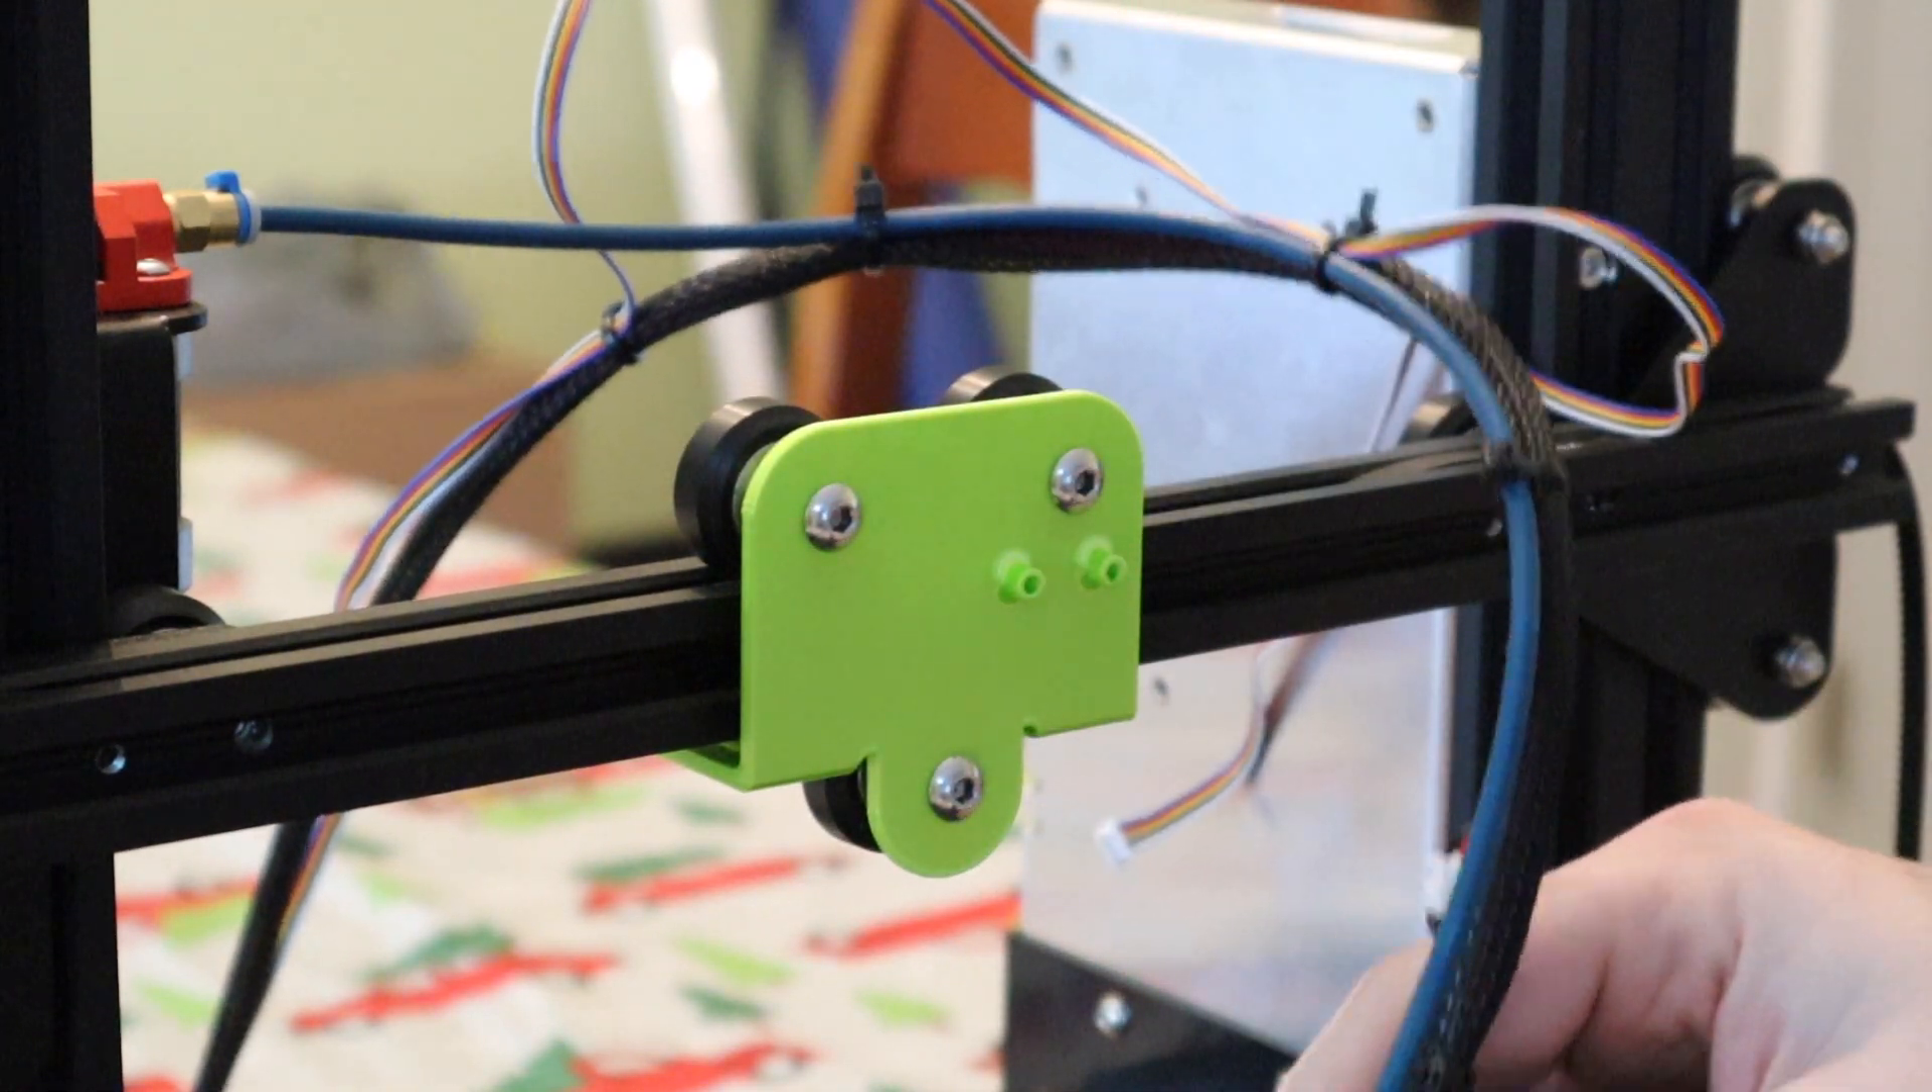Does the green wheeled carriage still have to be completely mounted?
No.